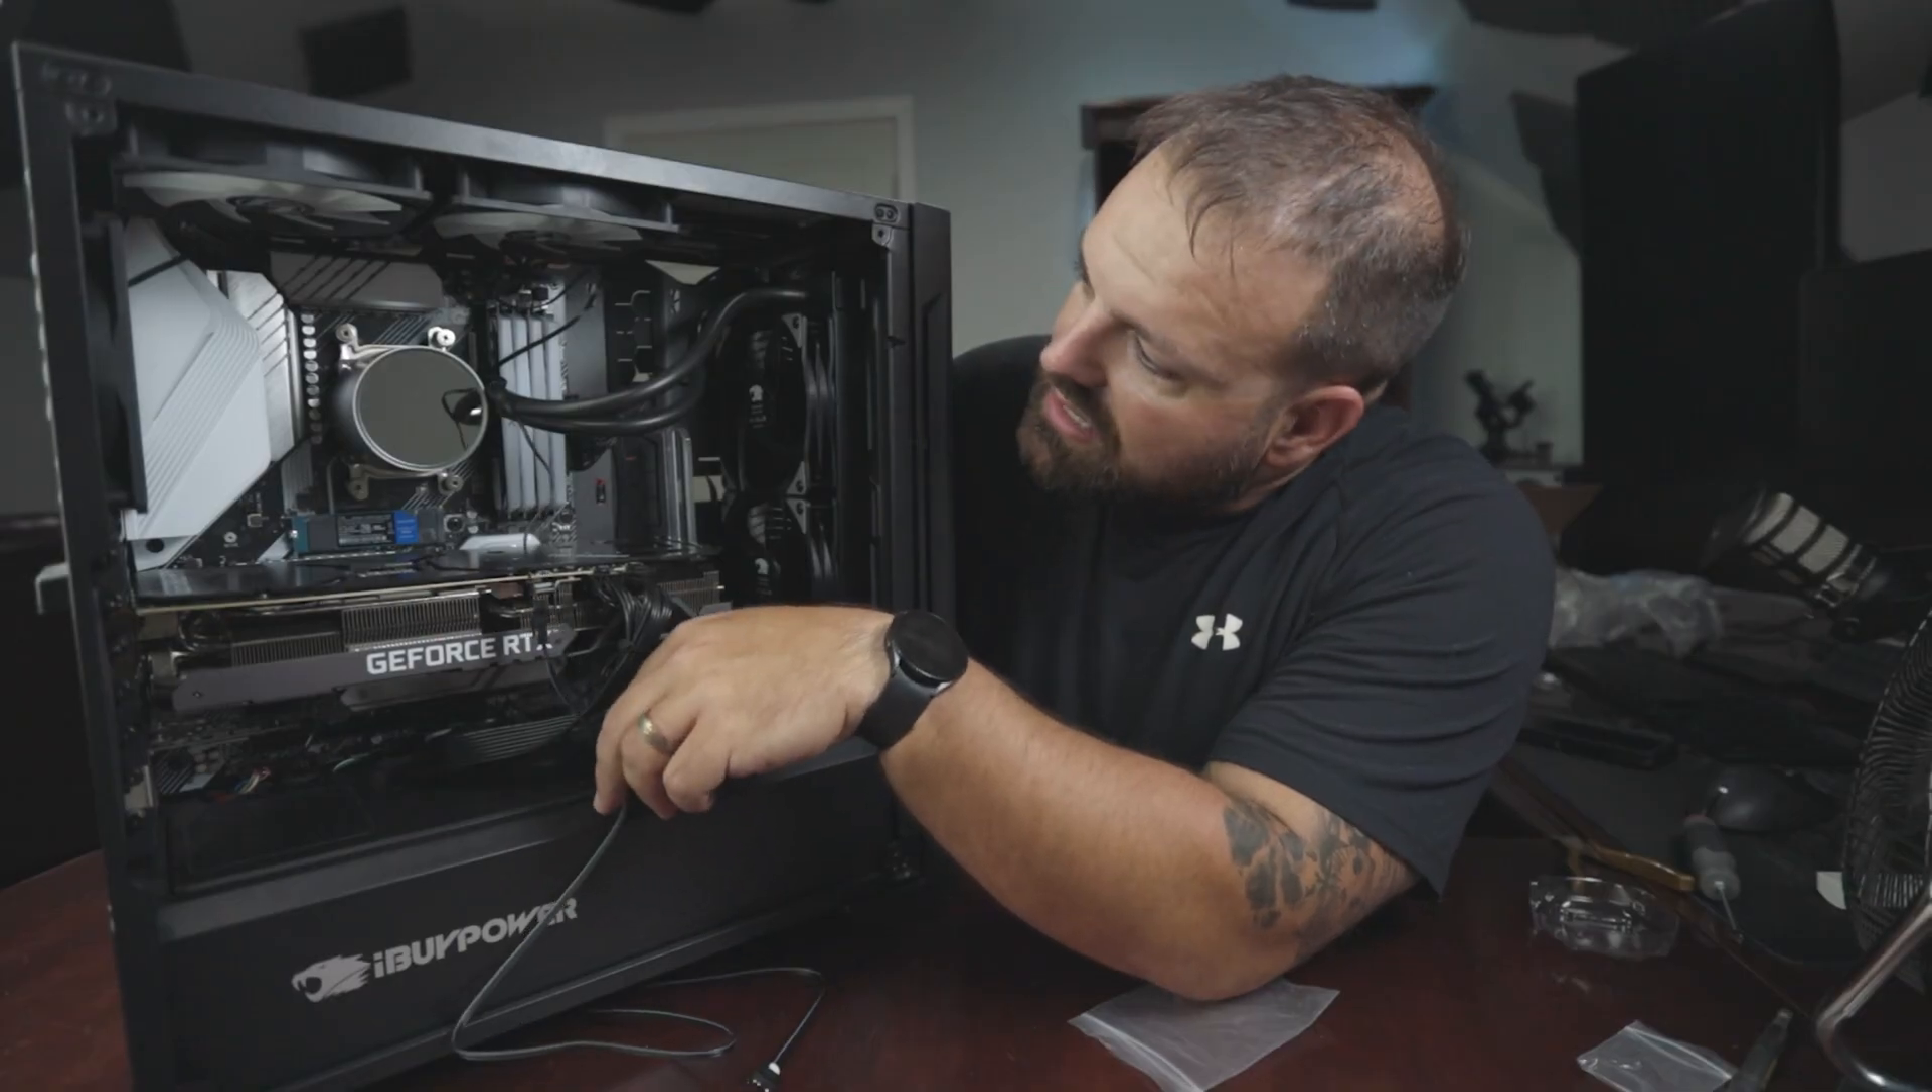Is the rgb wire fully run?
No.